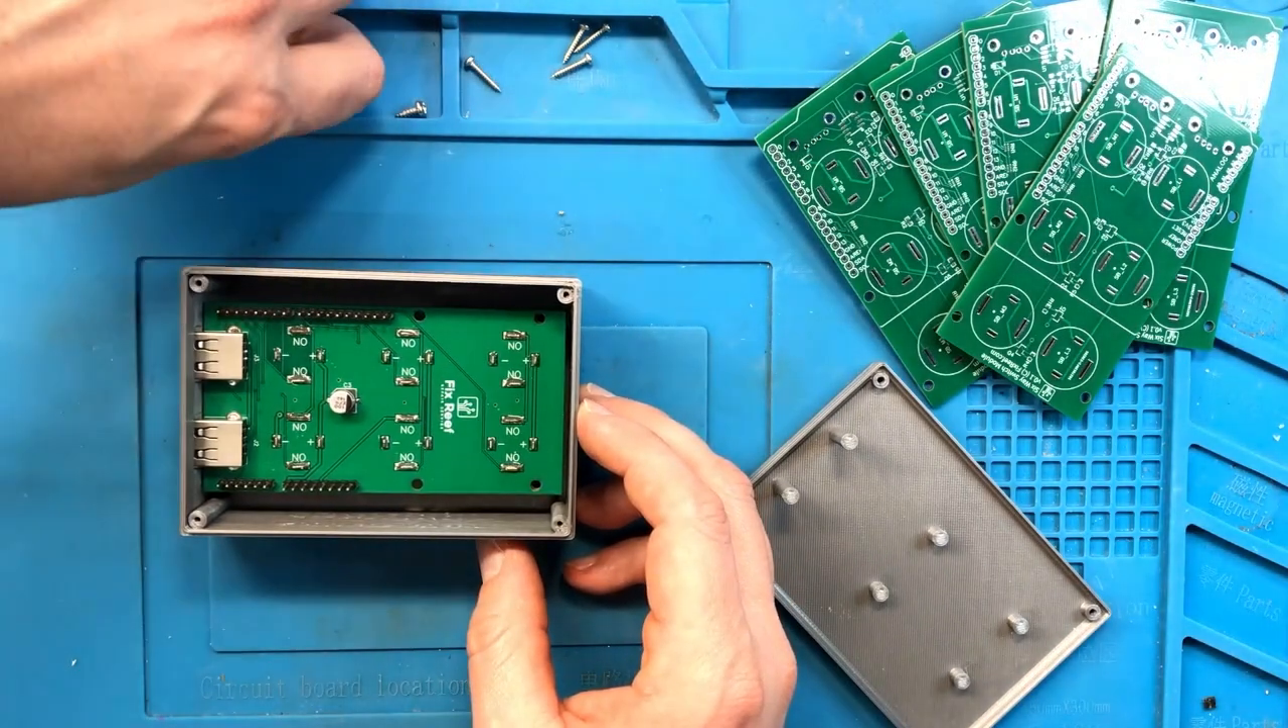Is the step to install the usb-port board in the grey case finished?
Yes.